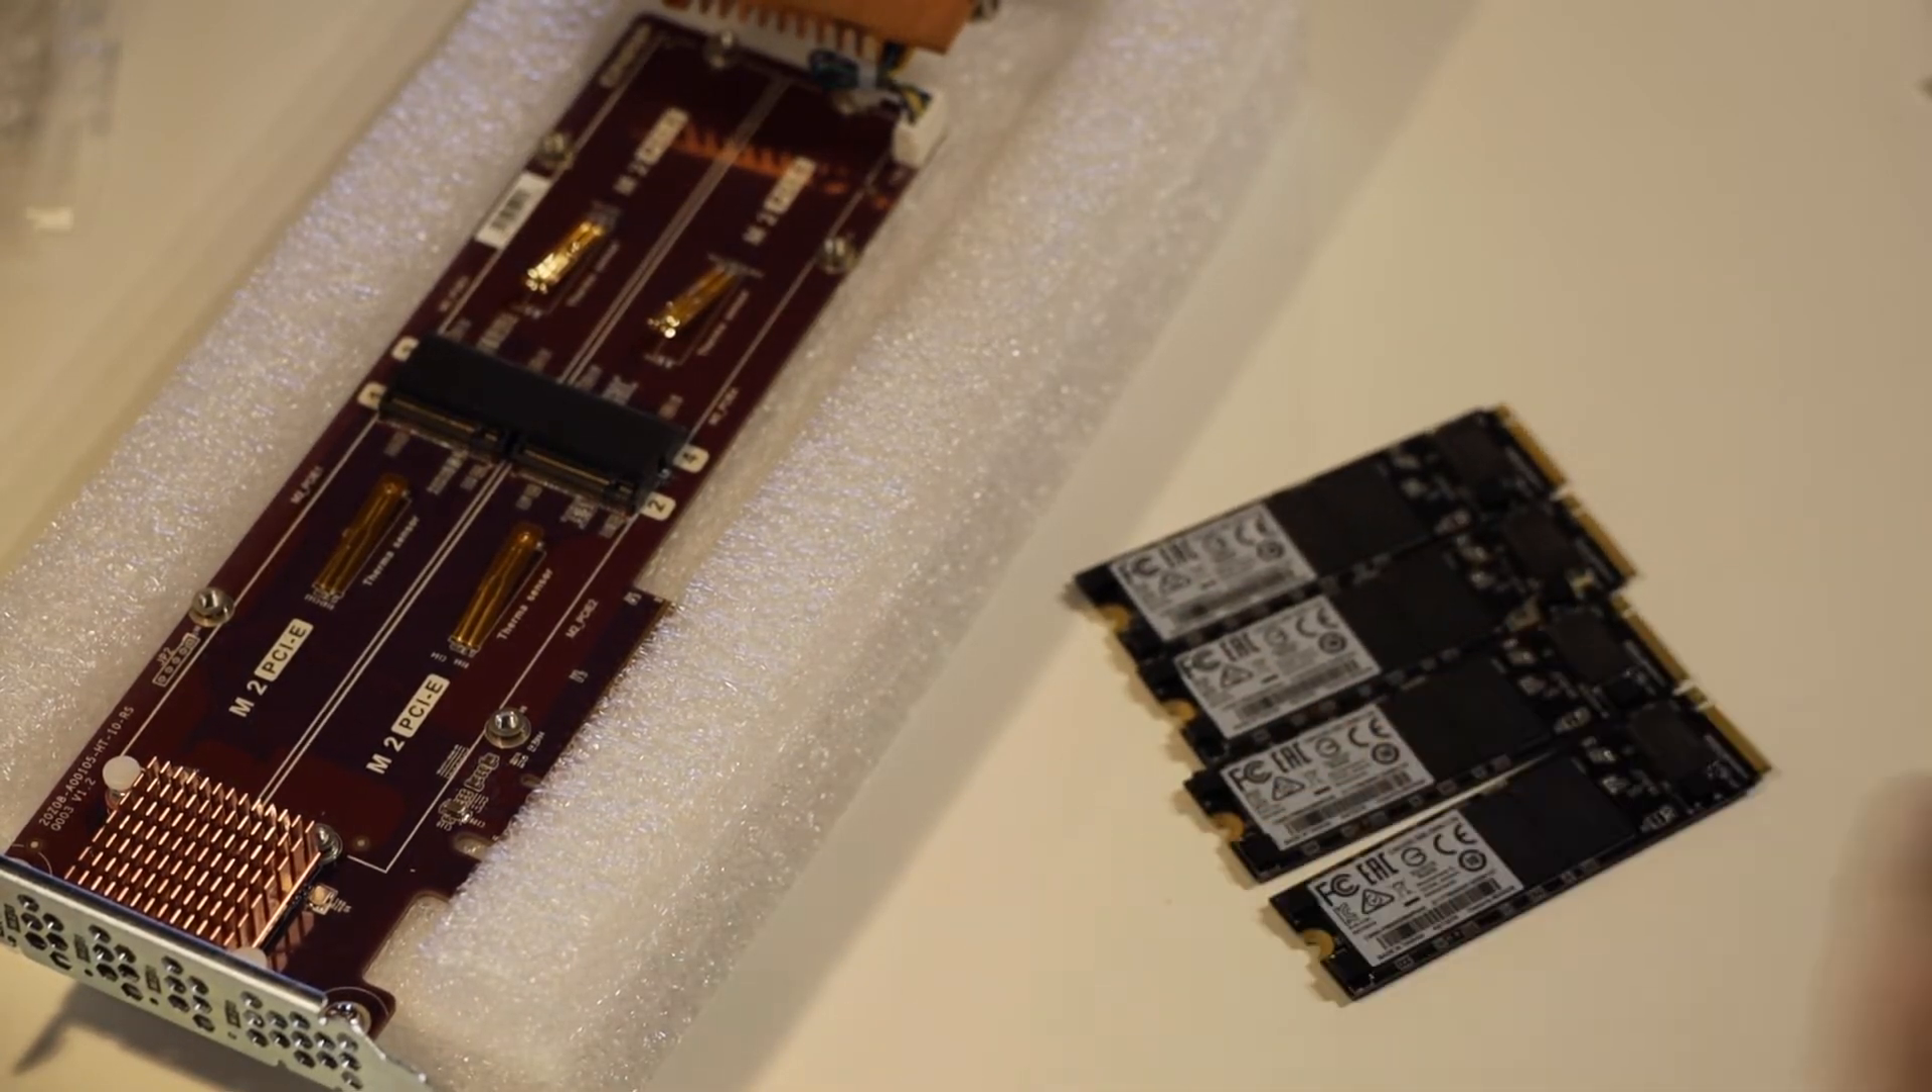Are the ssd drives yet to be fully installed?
Yes.